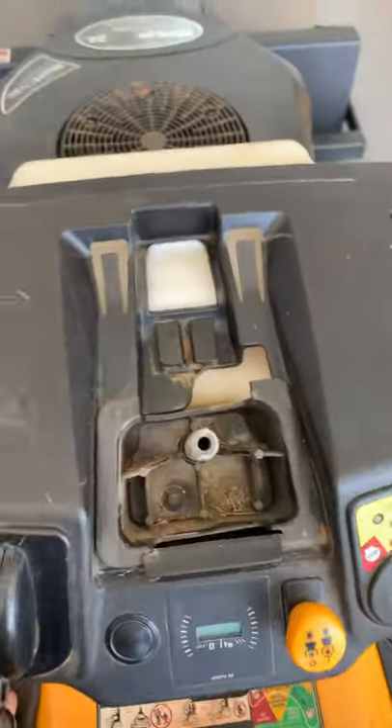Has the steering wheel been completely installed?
No.